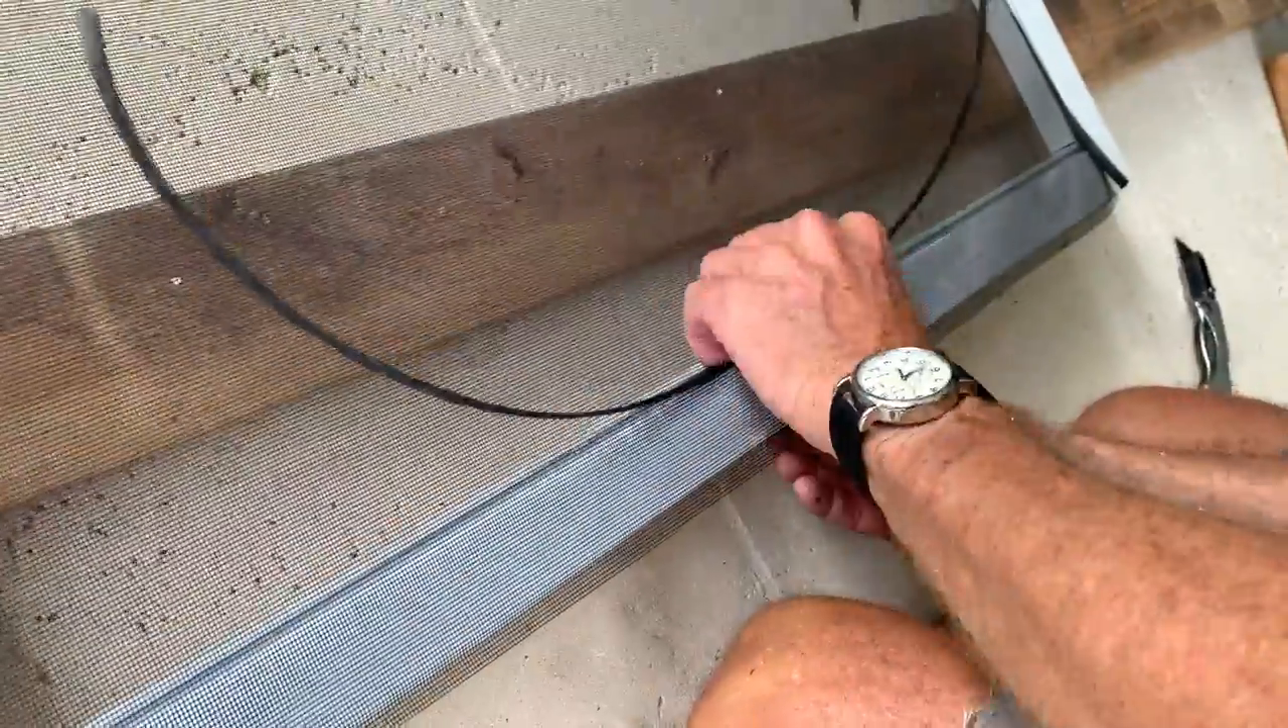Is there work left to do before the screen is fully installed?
Yes.